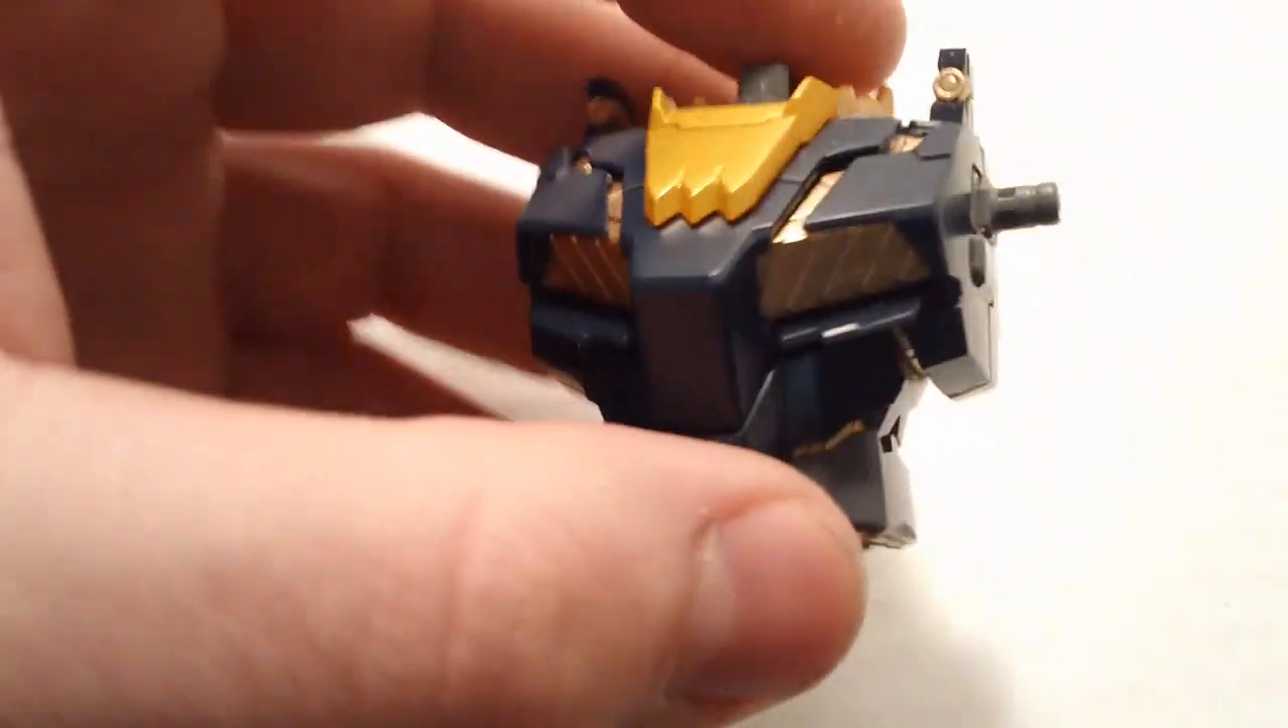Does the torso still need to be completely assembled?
No.